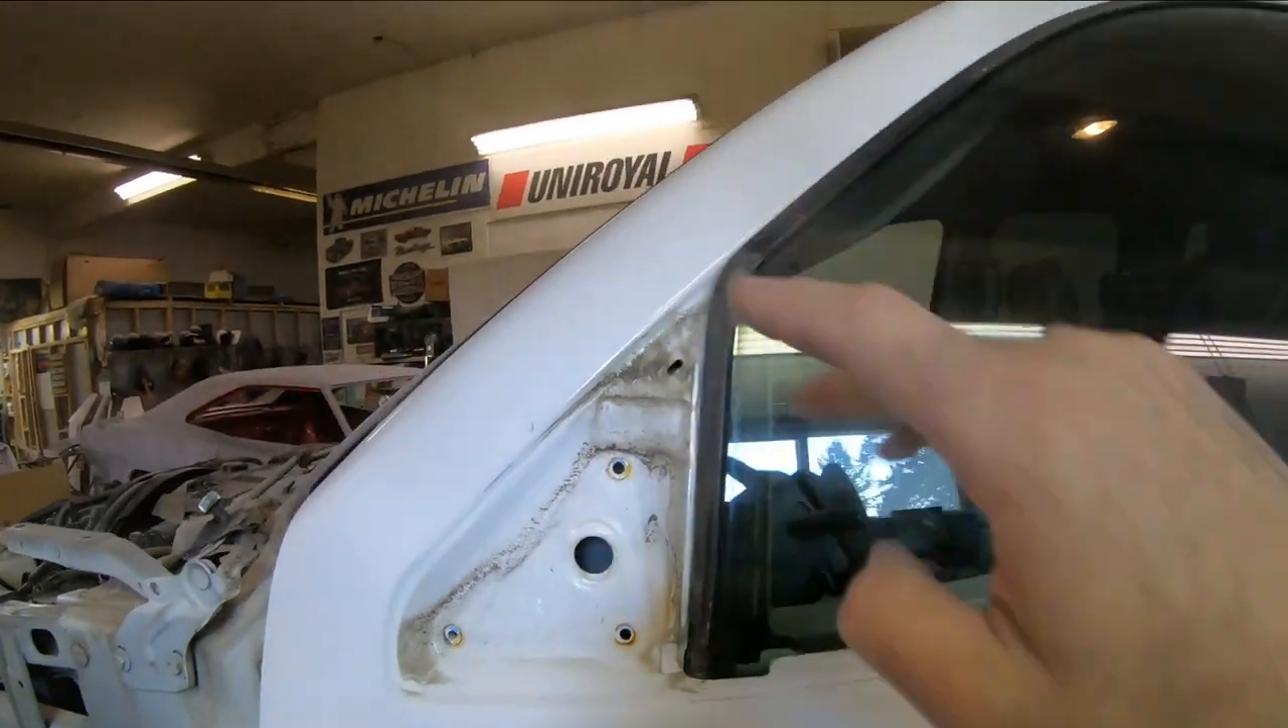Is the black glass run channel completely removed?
No.